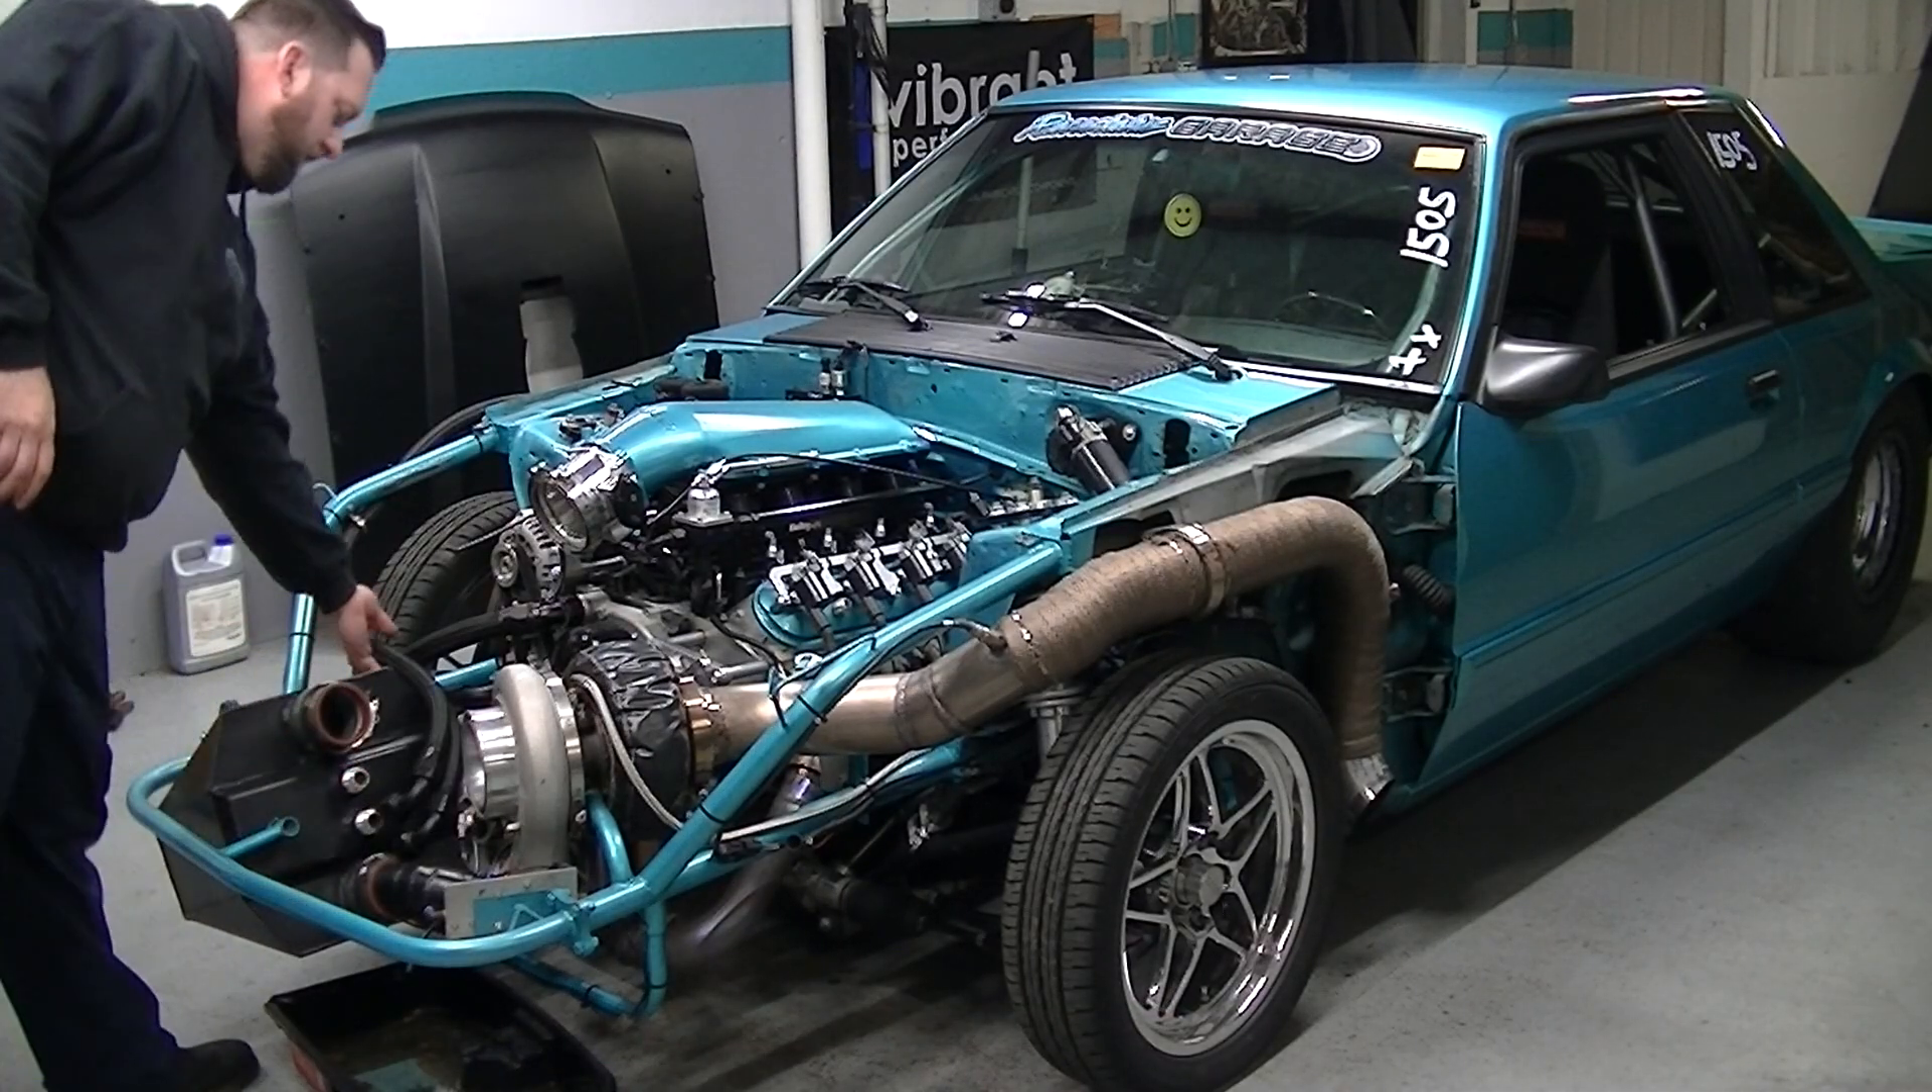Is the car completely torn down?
No.